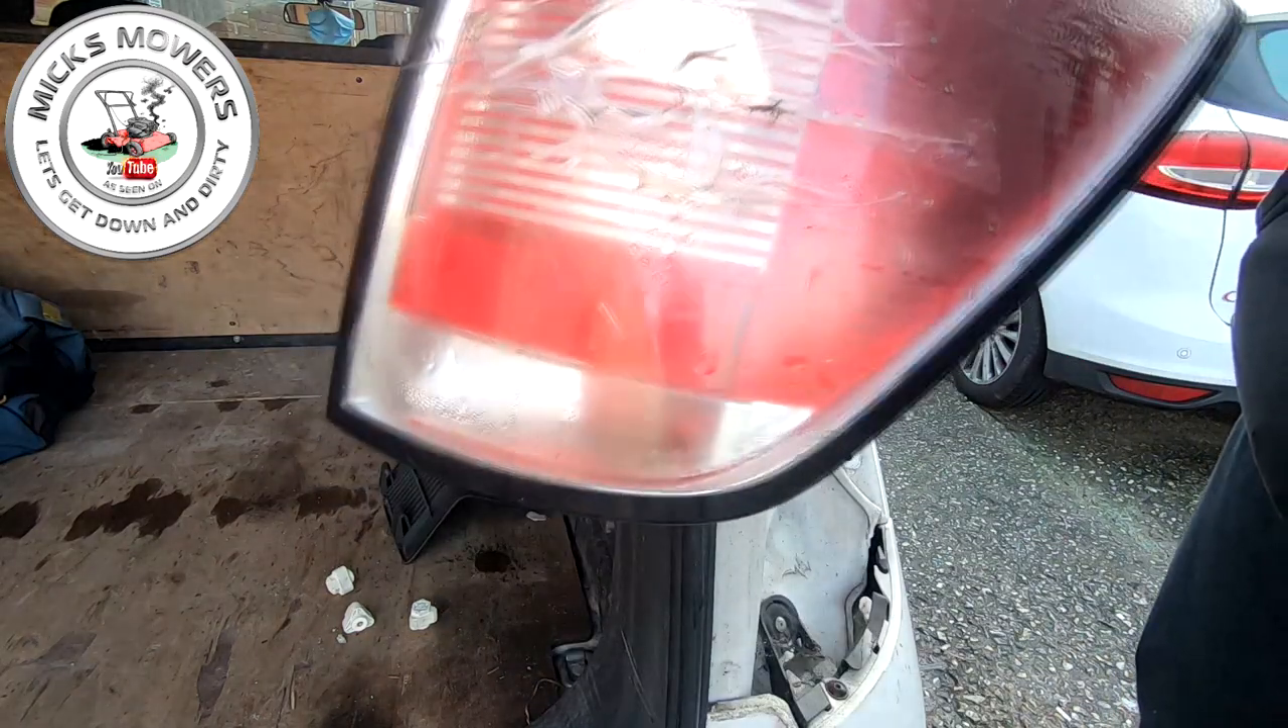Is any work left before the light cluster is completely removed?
No.